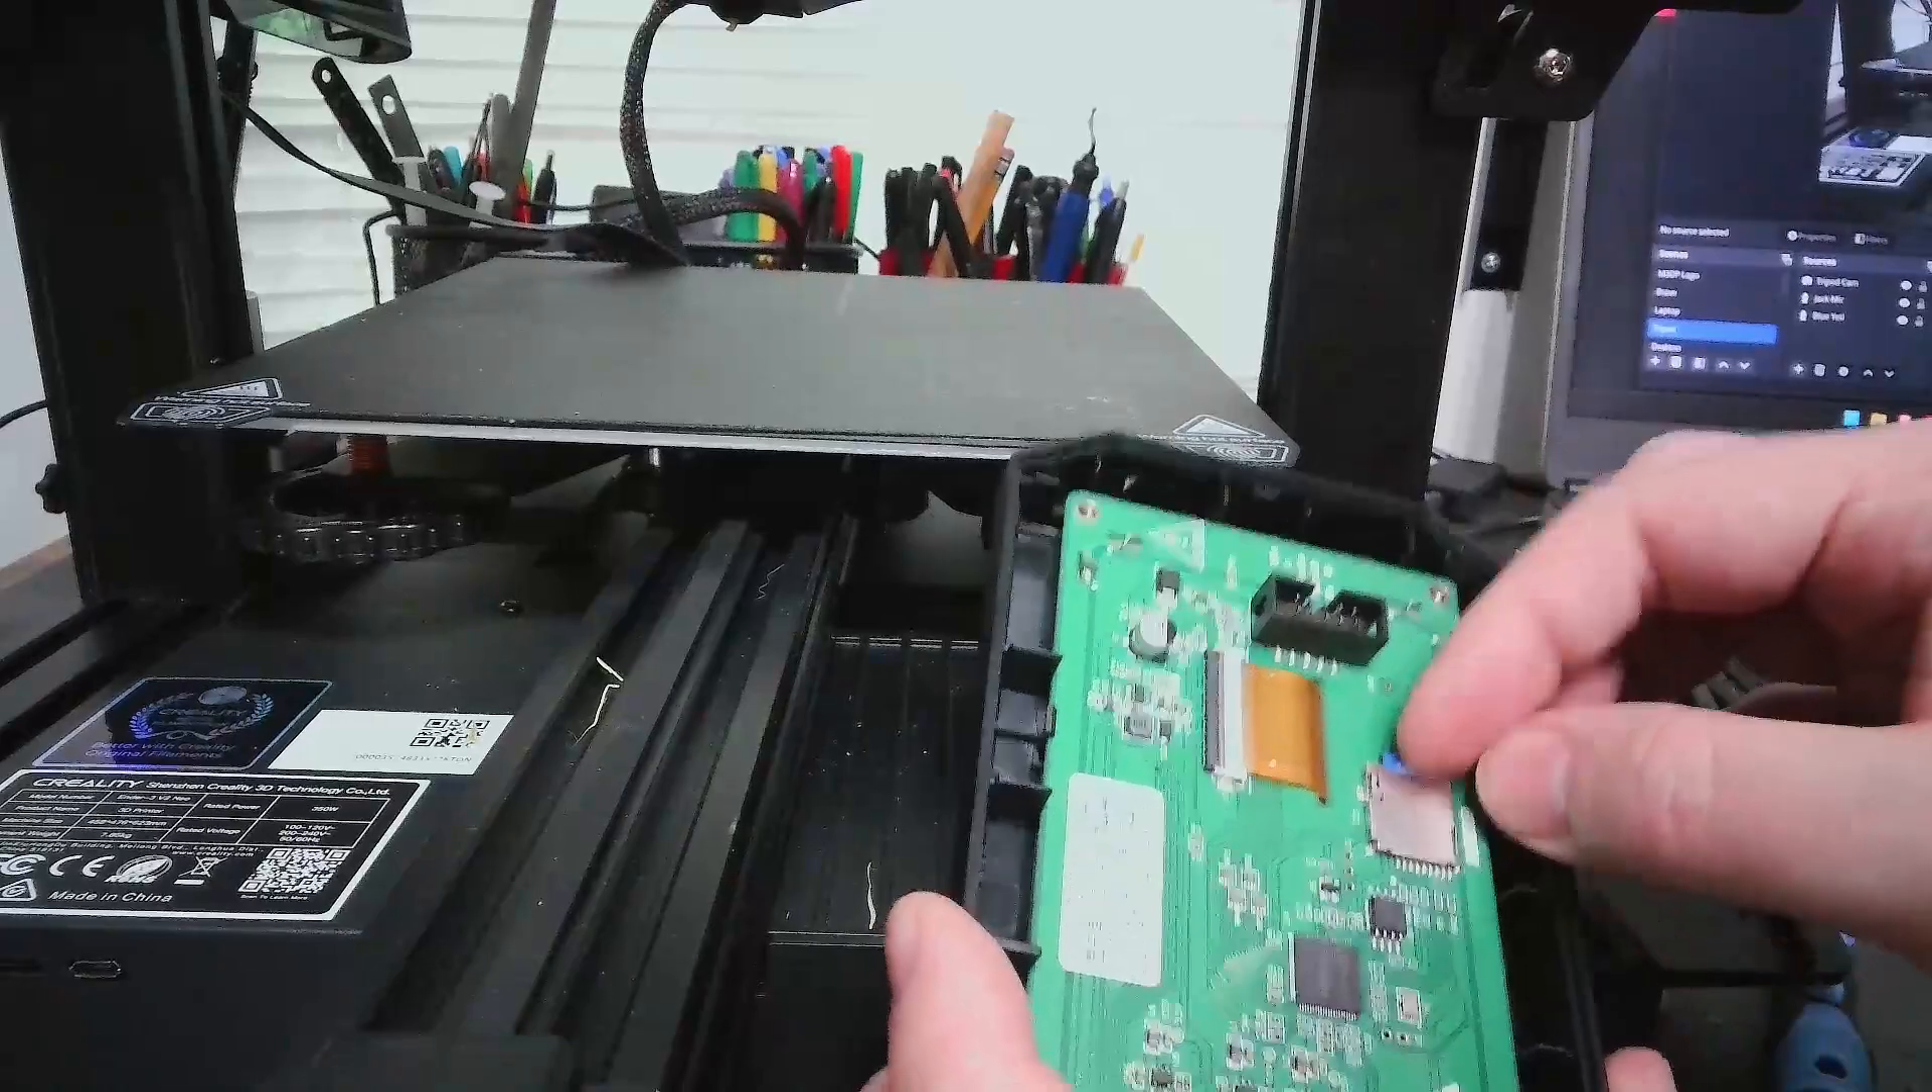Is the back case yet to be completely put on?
Yes.